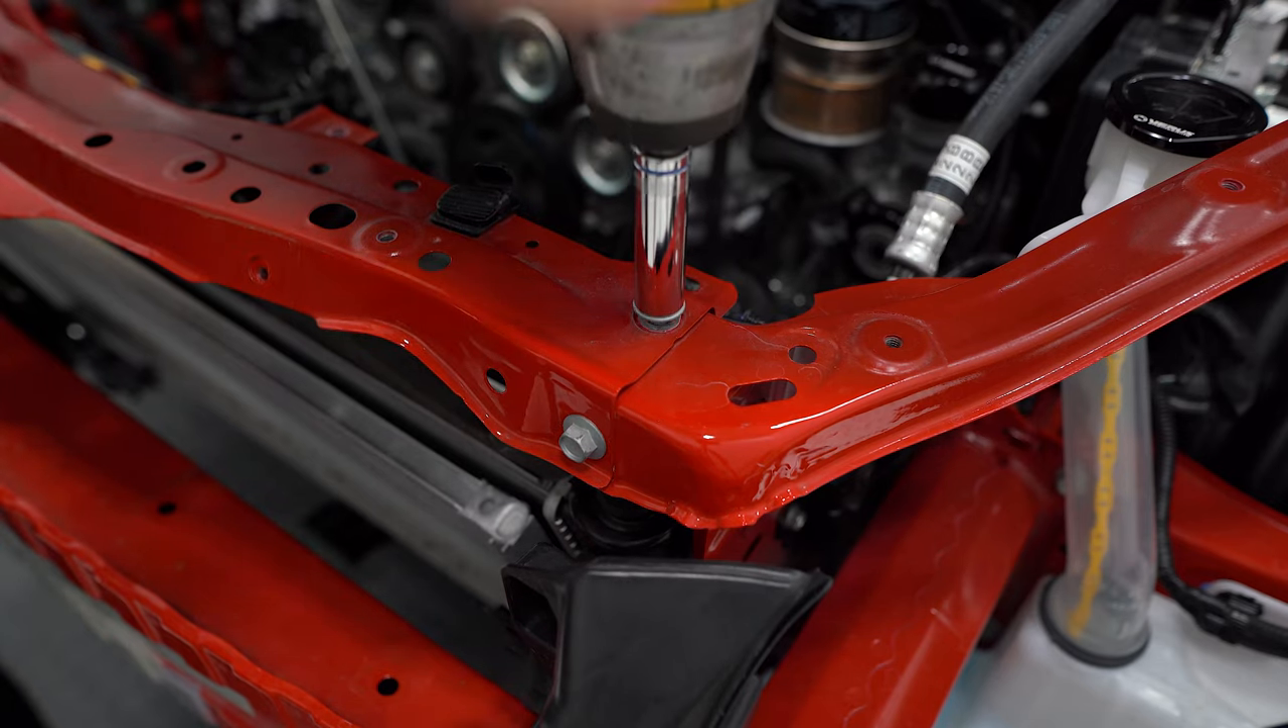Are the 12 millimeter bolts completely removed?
No.